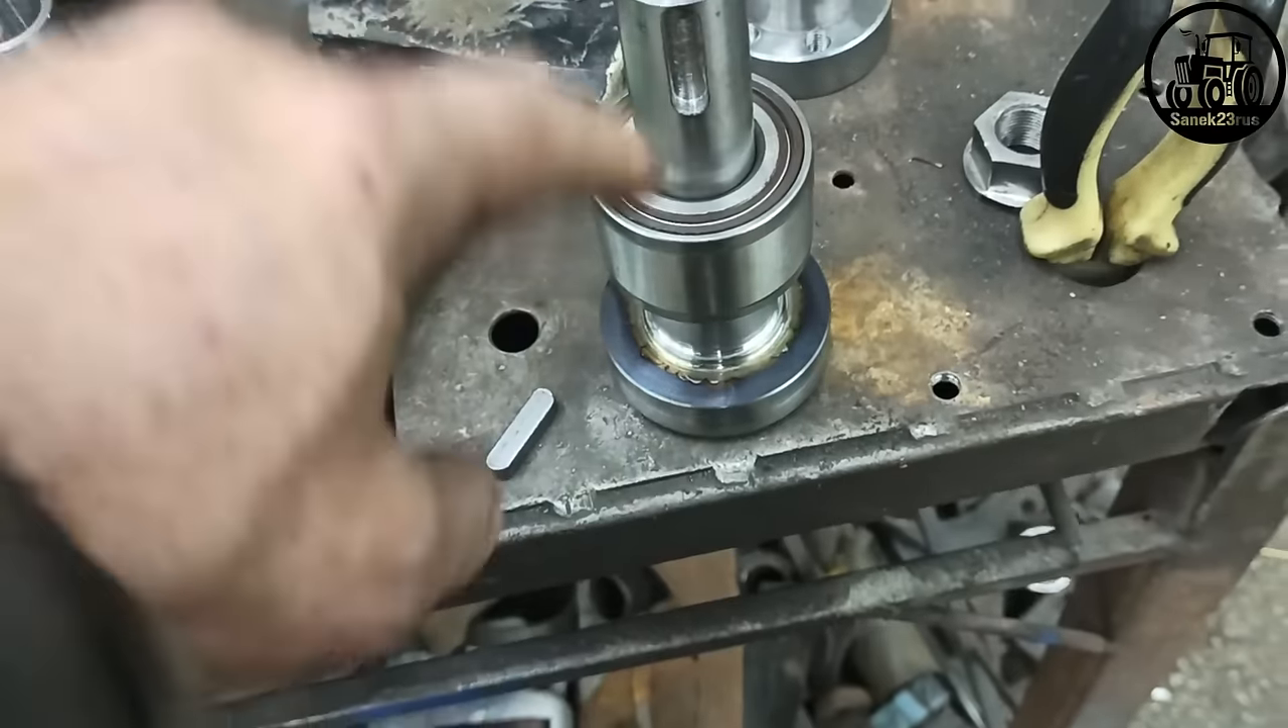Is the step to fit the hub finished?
No.